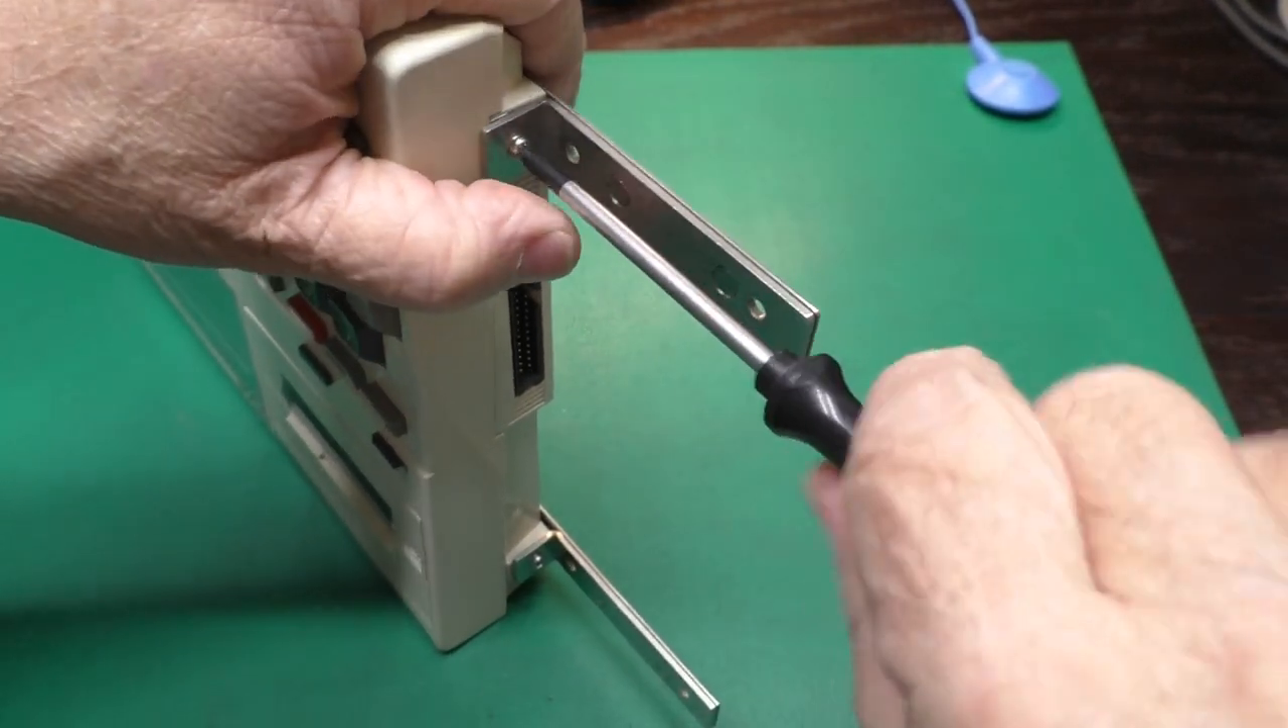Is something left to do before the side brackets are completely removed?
Yes.